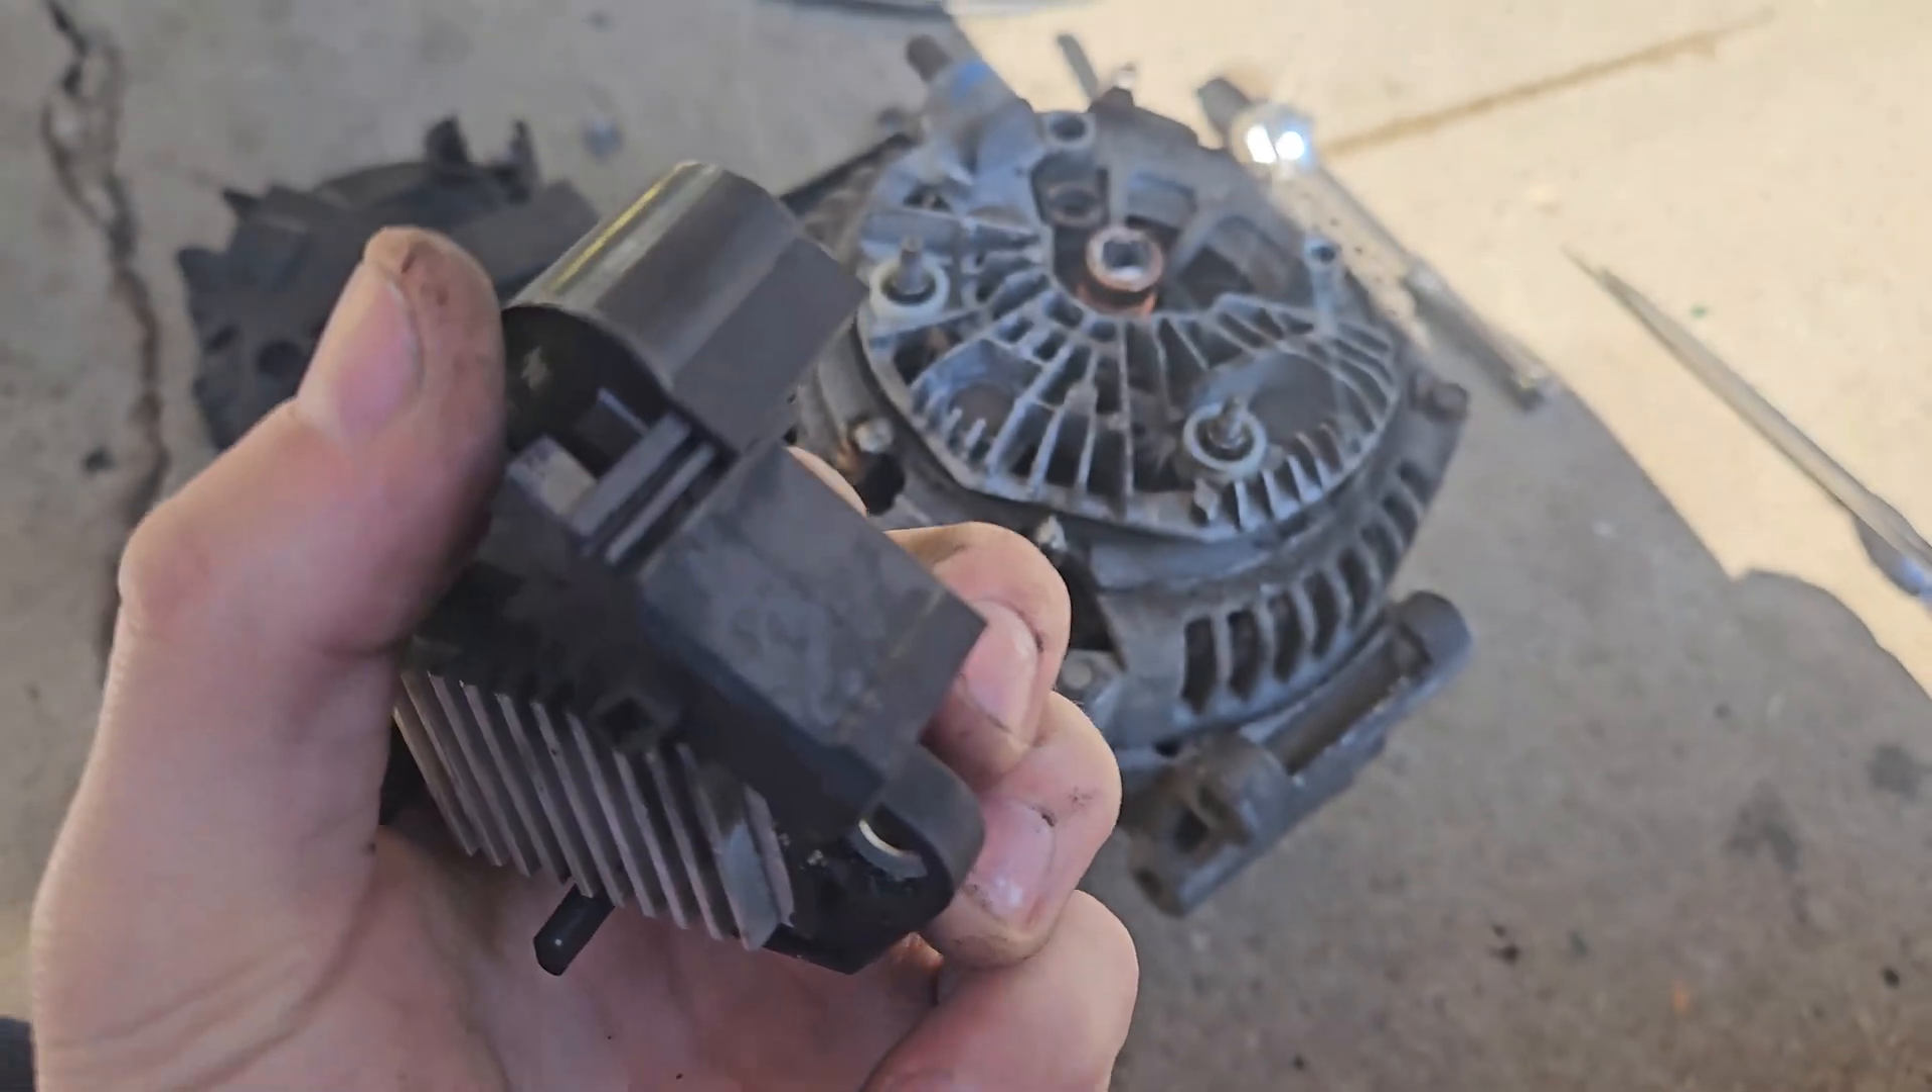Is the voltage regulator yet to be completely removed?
No.